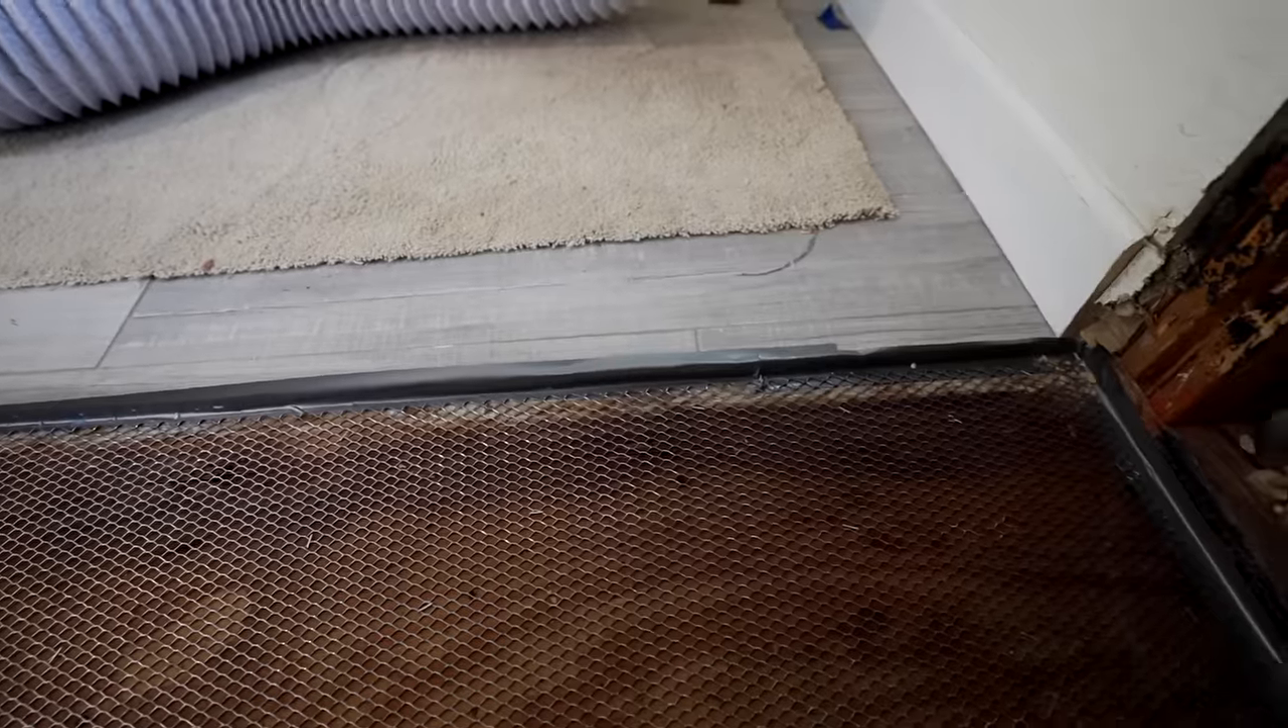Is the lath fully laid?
Yes.